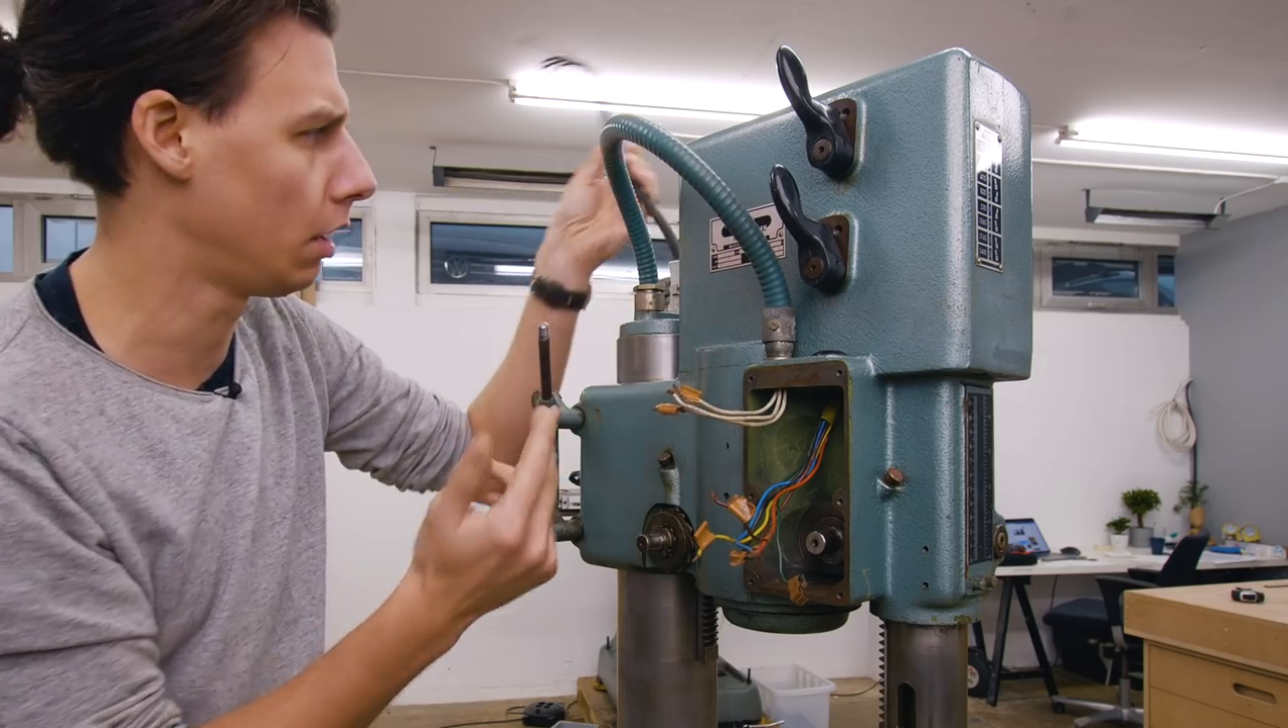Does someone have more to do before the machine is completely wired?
Yes.